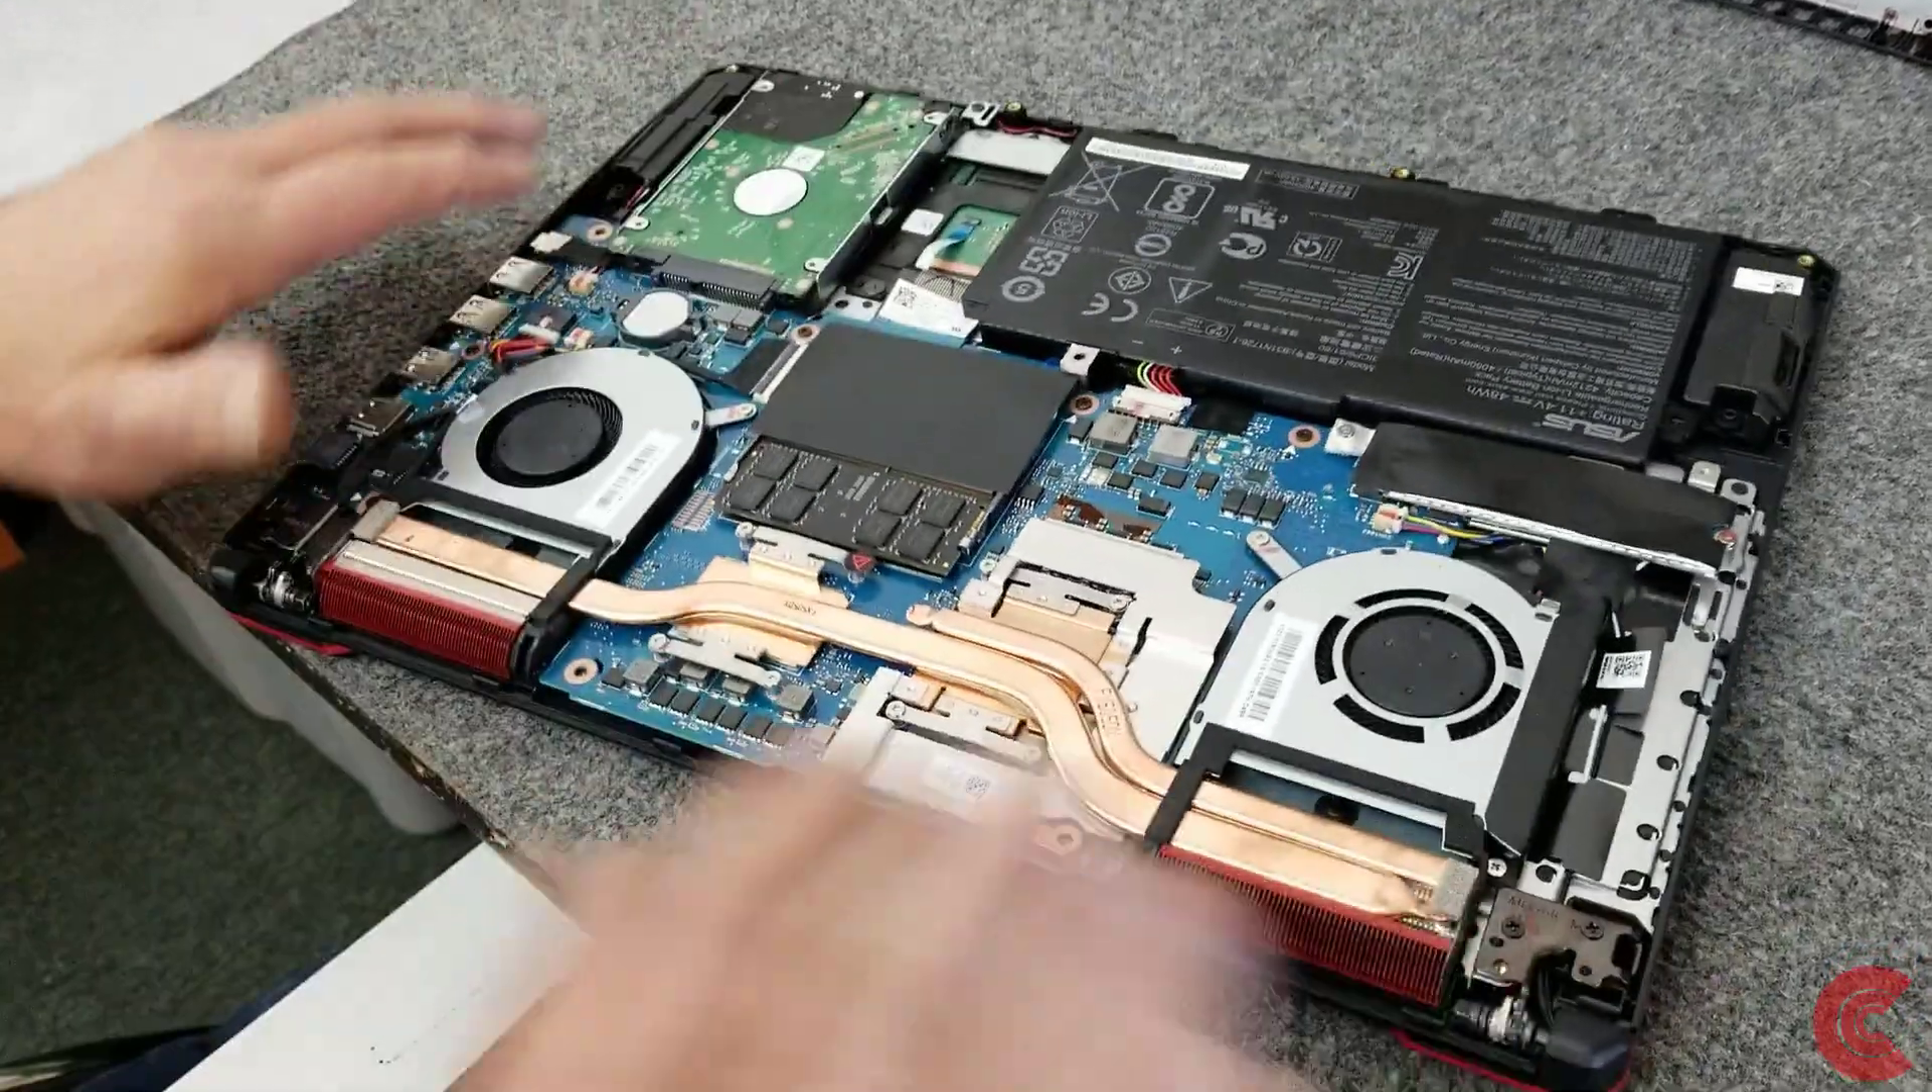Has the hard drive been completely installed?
Yes.